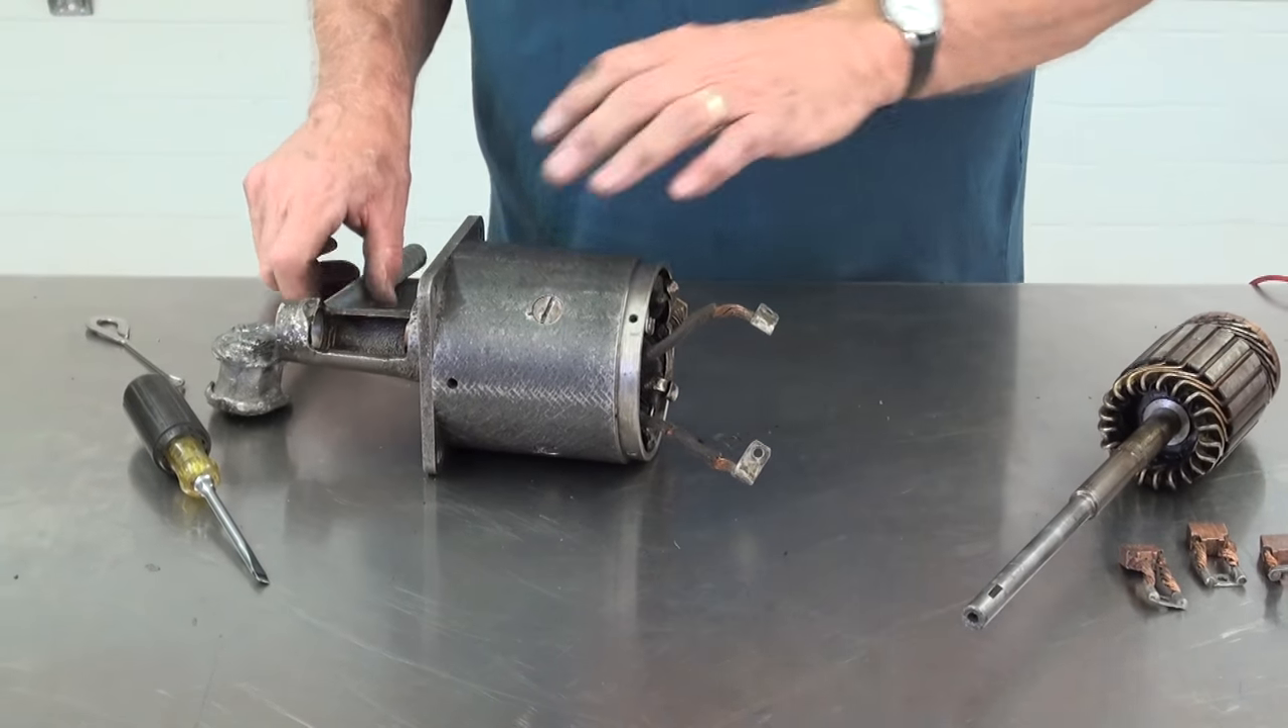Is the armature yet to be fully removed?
No.